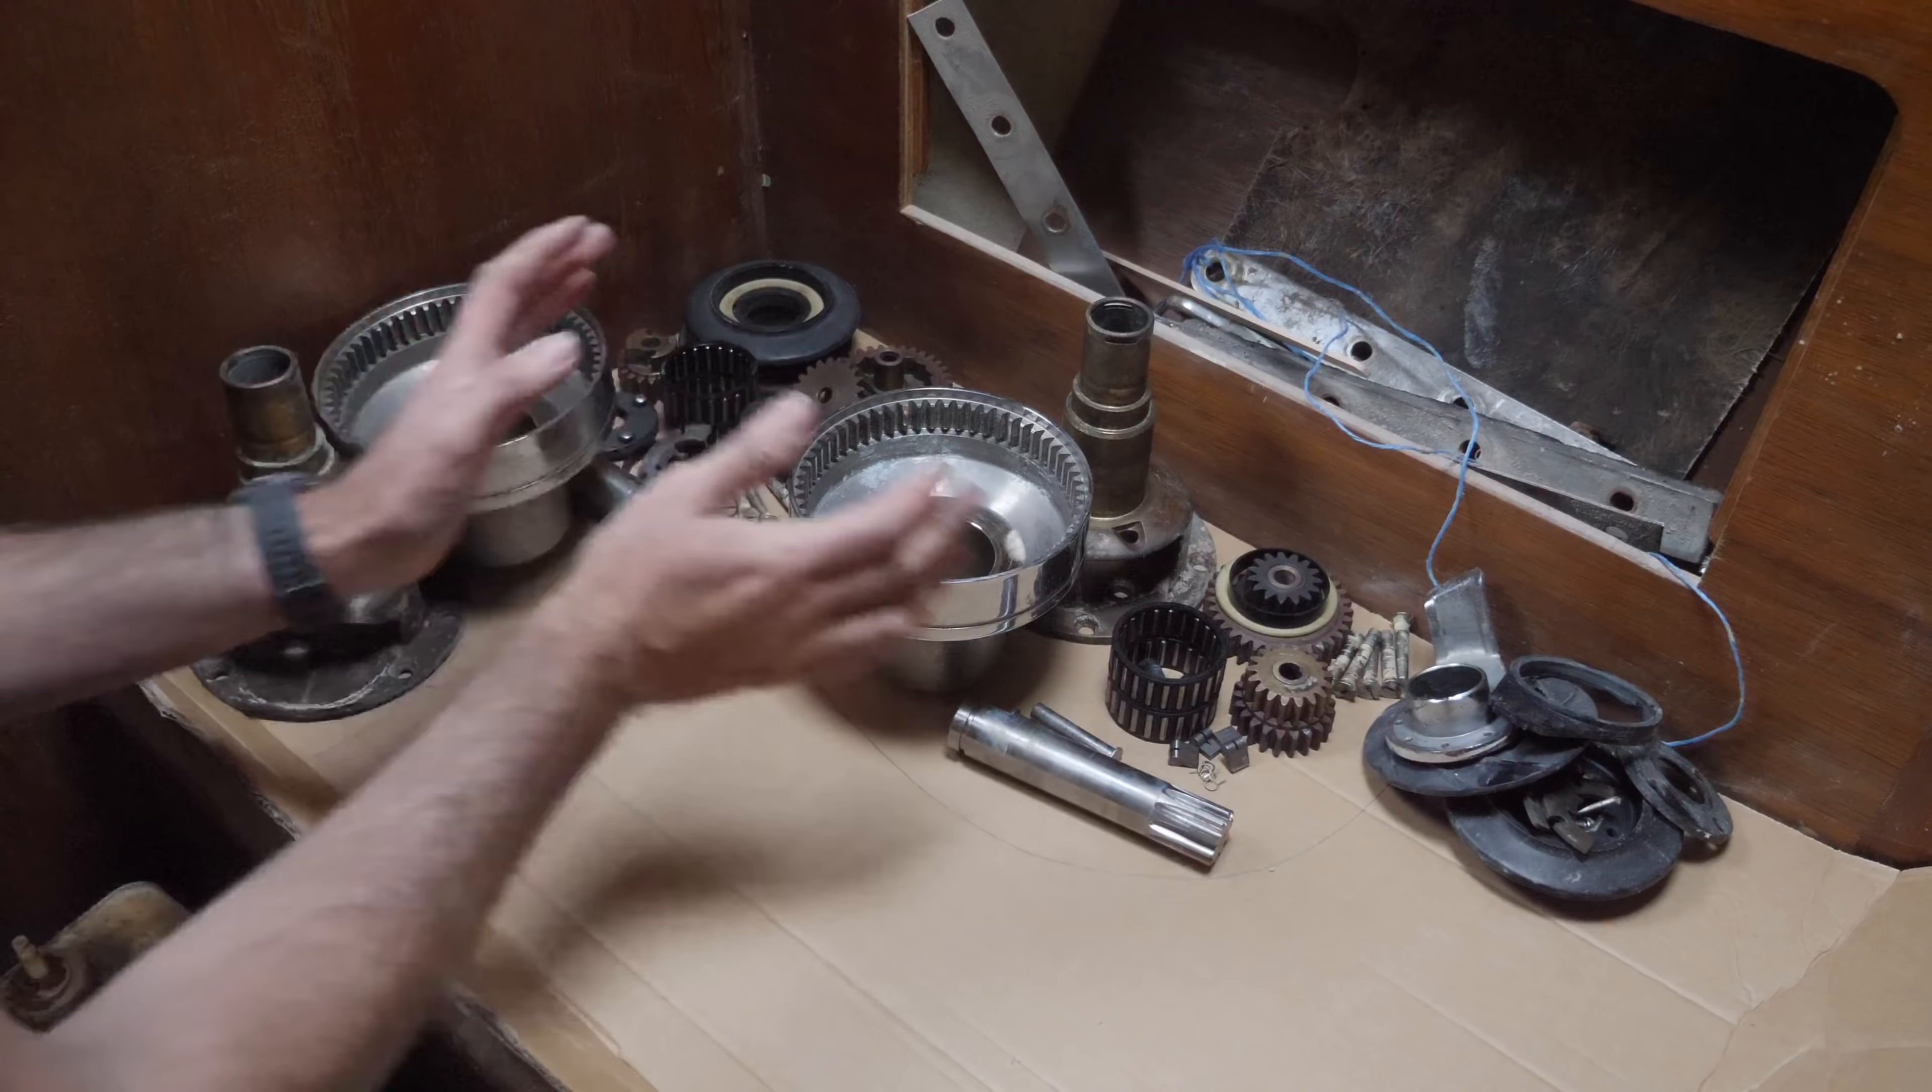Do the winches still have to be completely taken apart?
No.